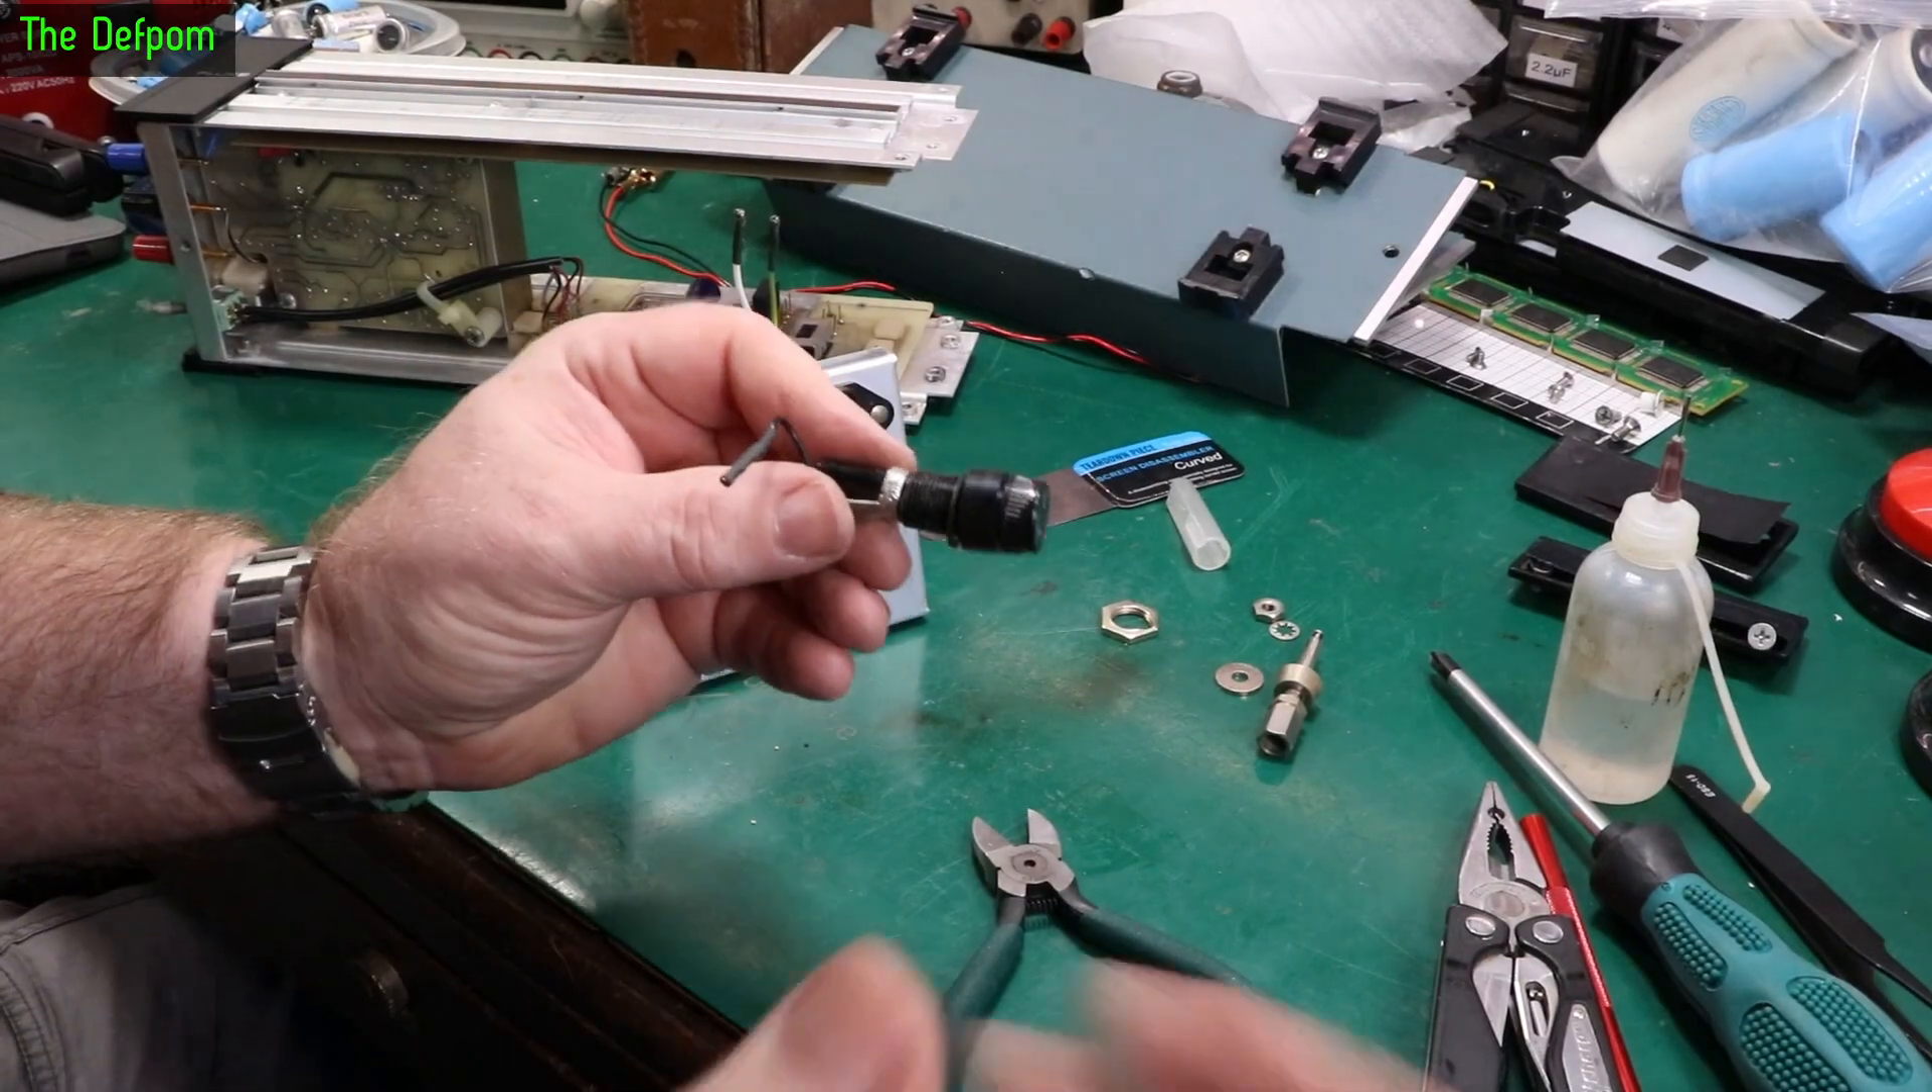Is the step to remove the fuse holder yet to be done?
No.